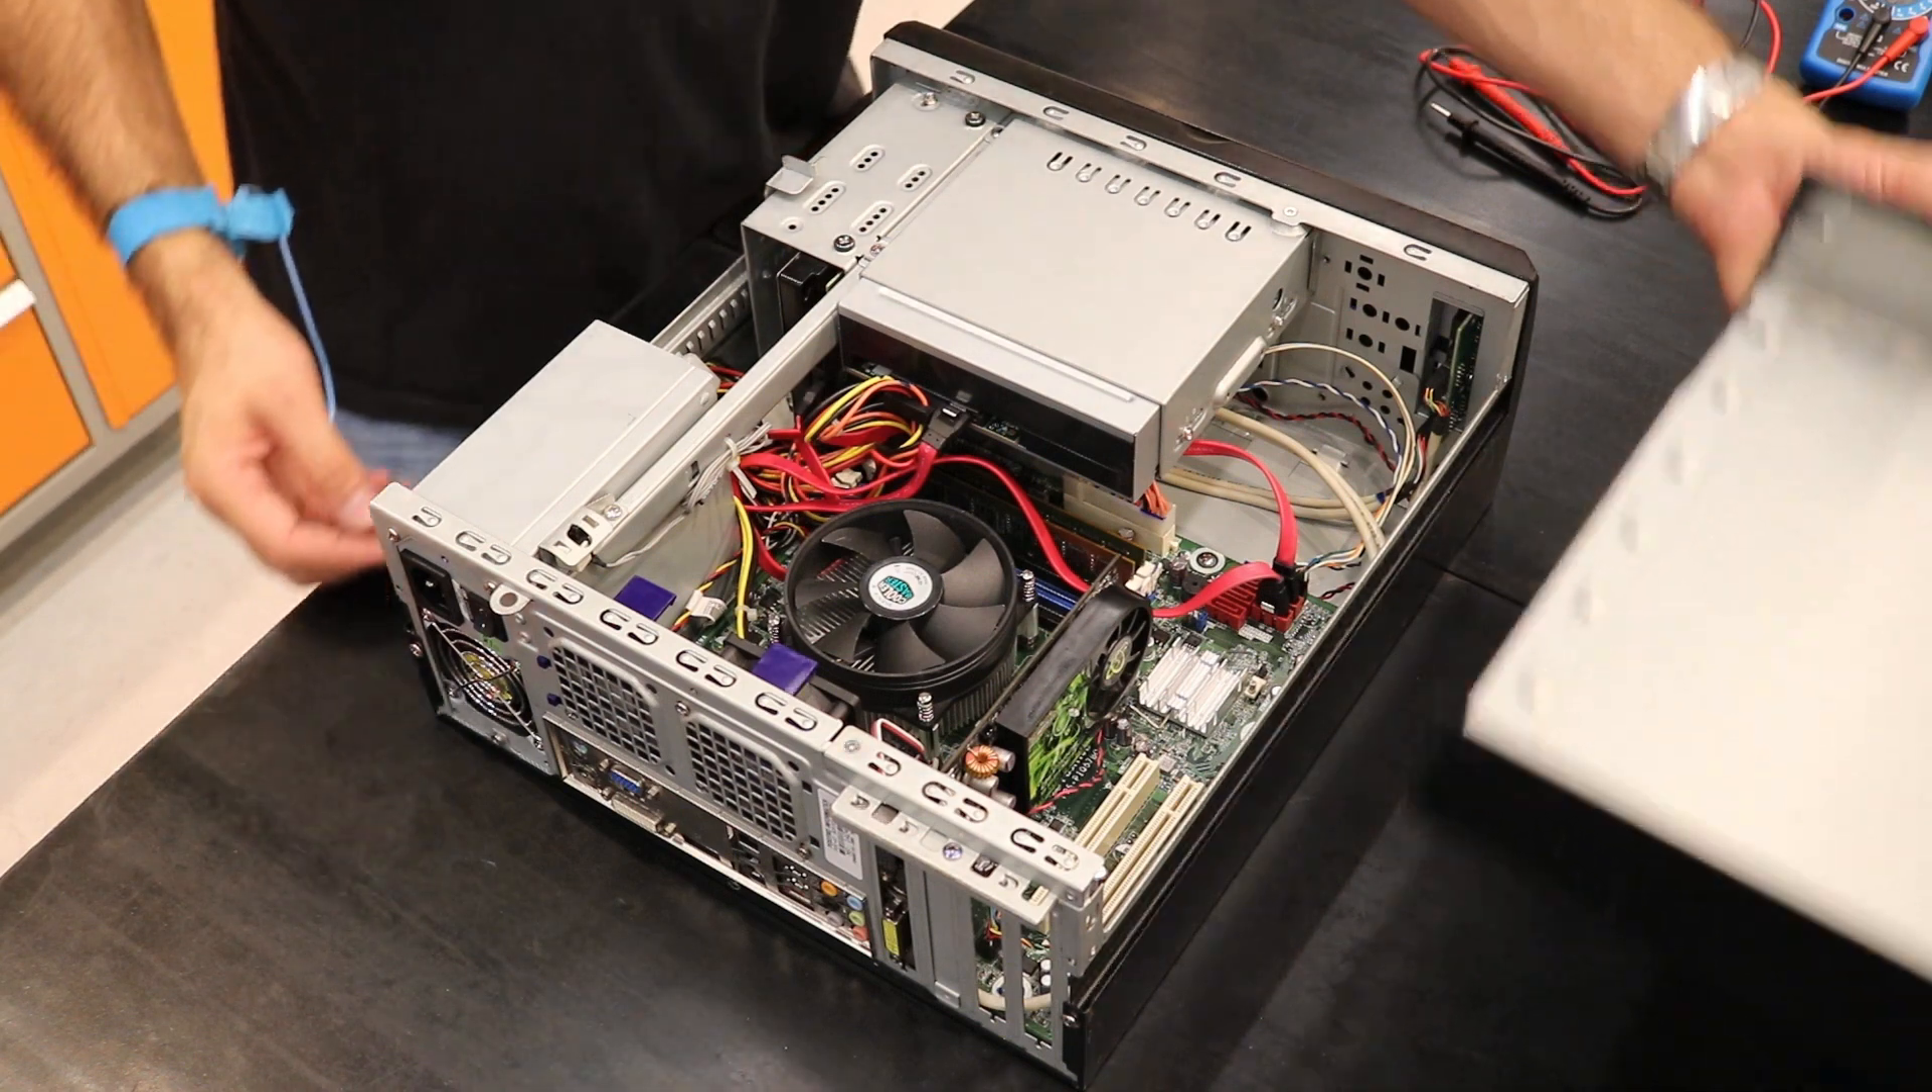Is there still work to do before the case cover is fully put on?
Yes.